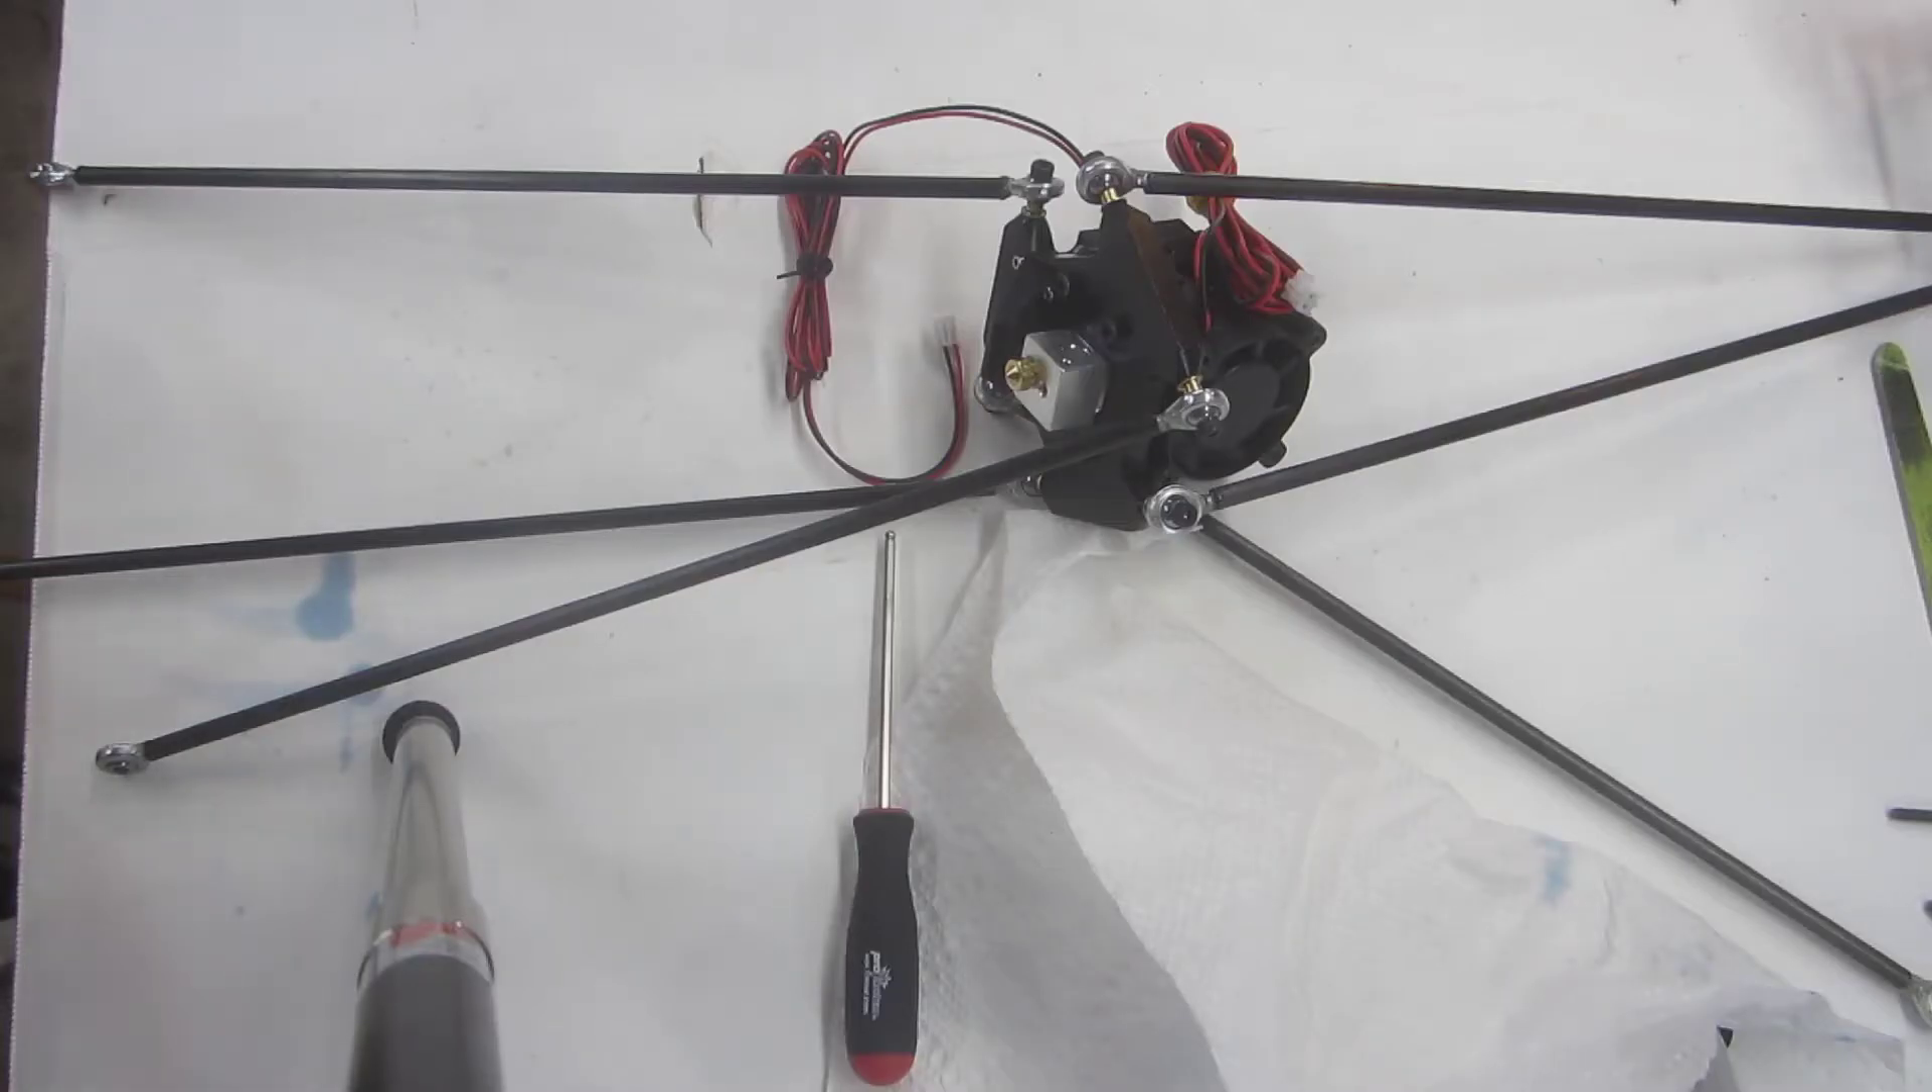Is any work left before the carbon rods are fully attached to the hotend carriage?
No.